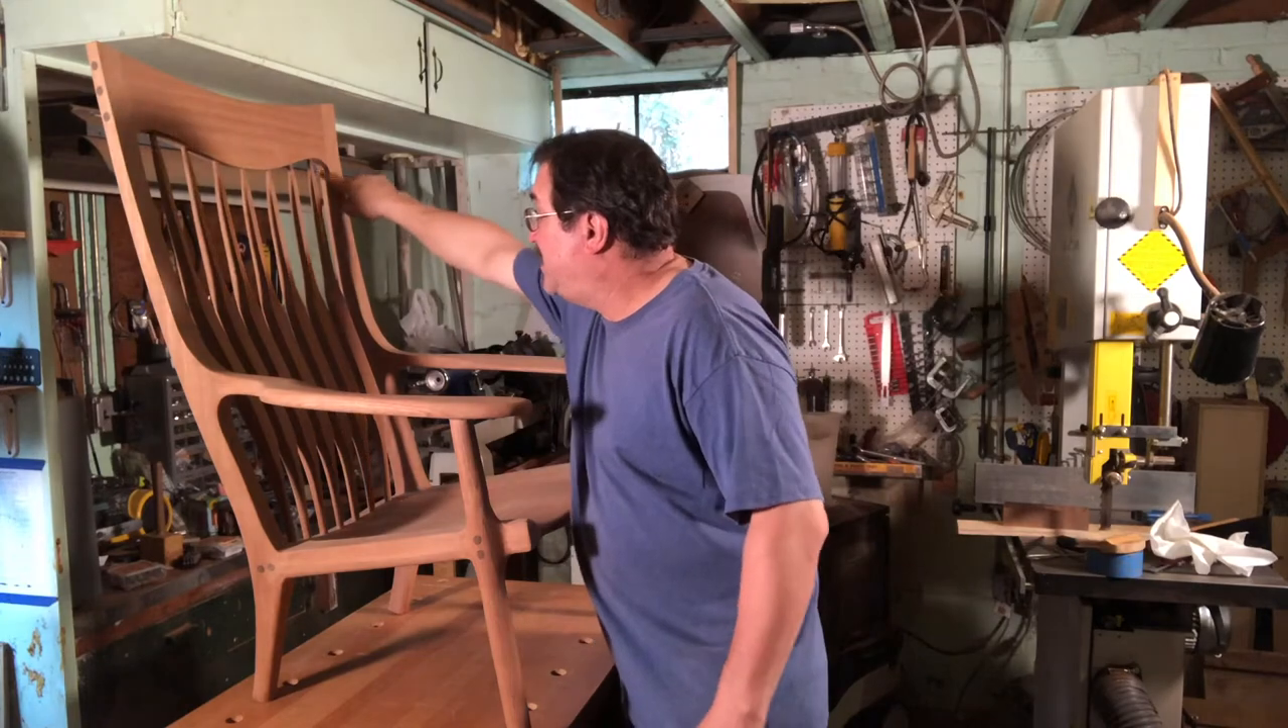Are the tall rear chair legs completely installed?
Yes.